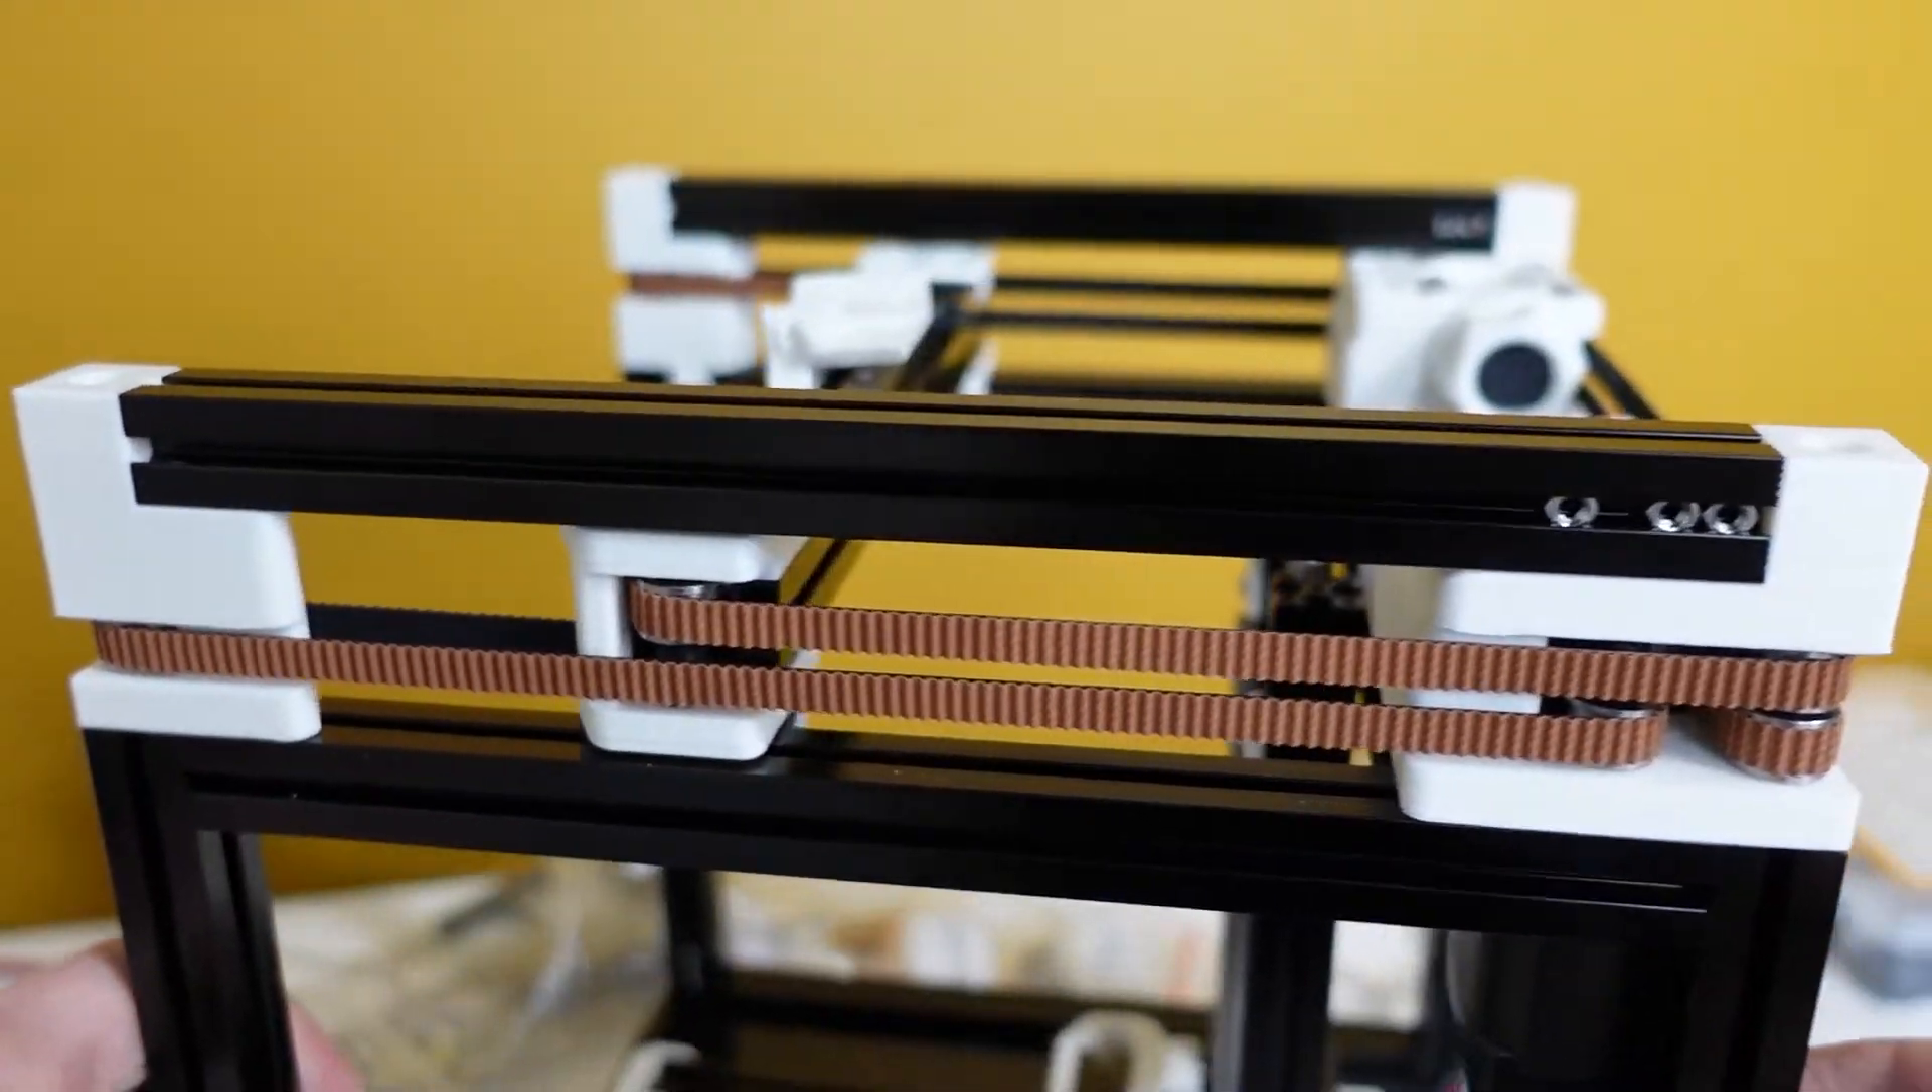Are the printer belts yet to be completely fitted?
No.